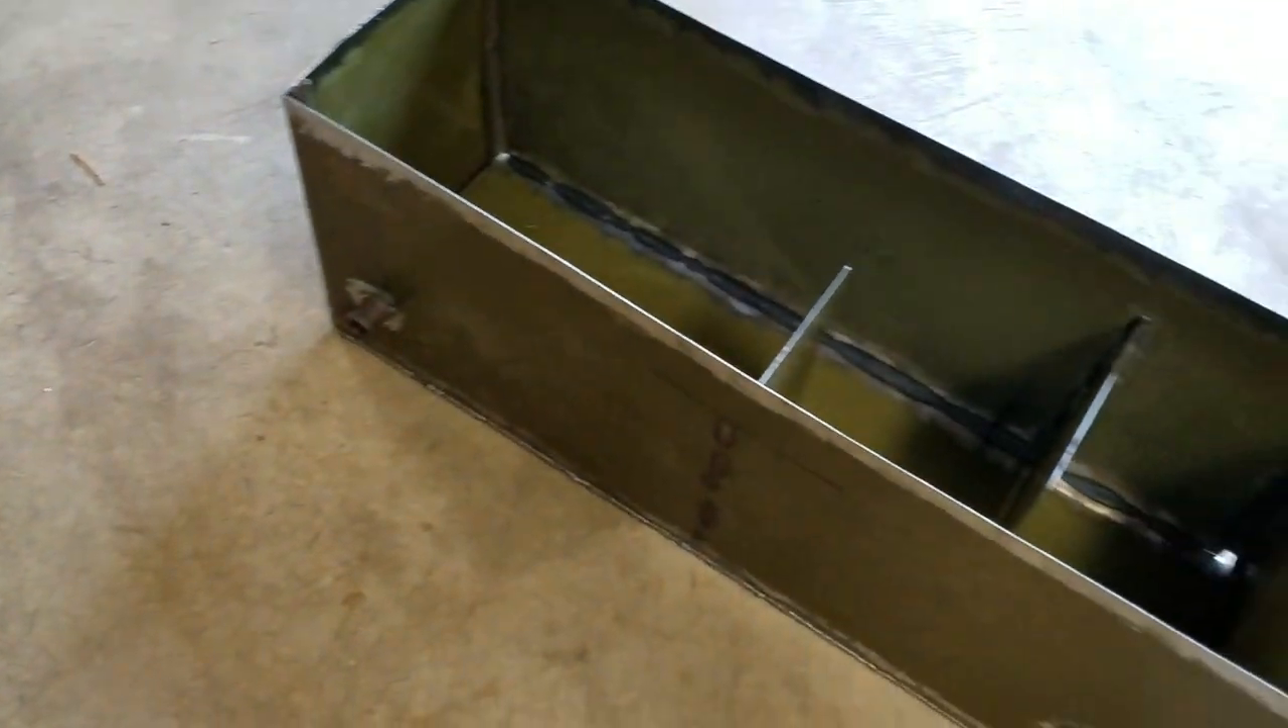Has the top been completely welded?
No.